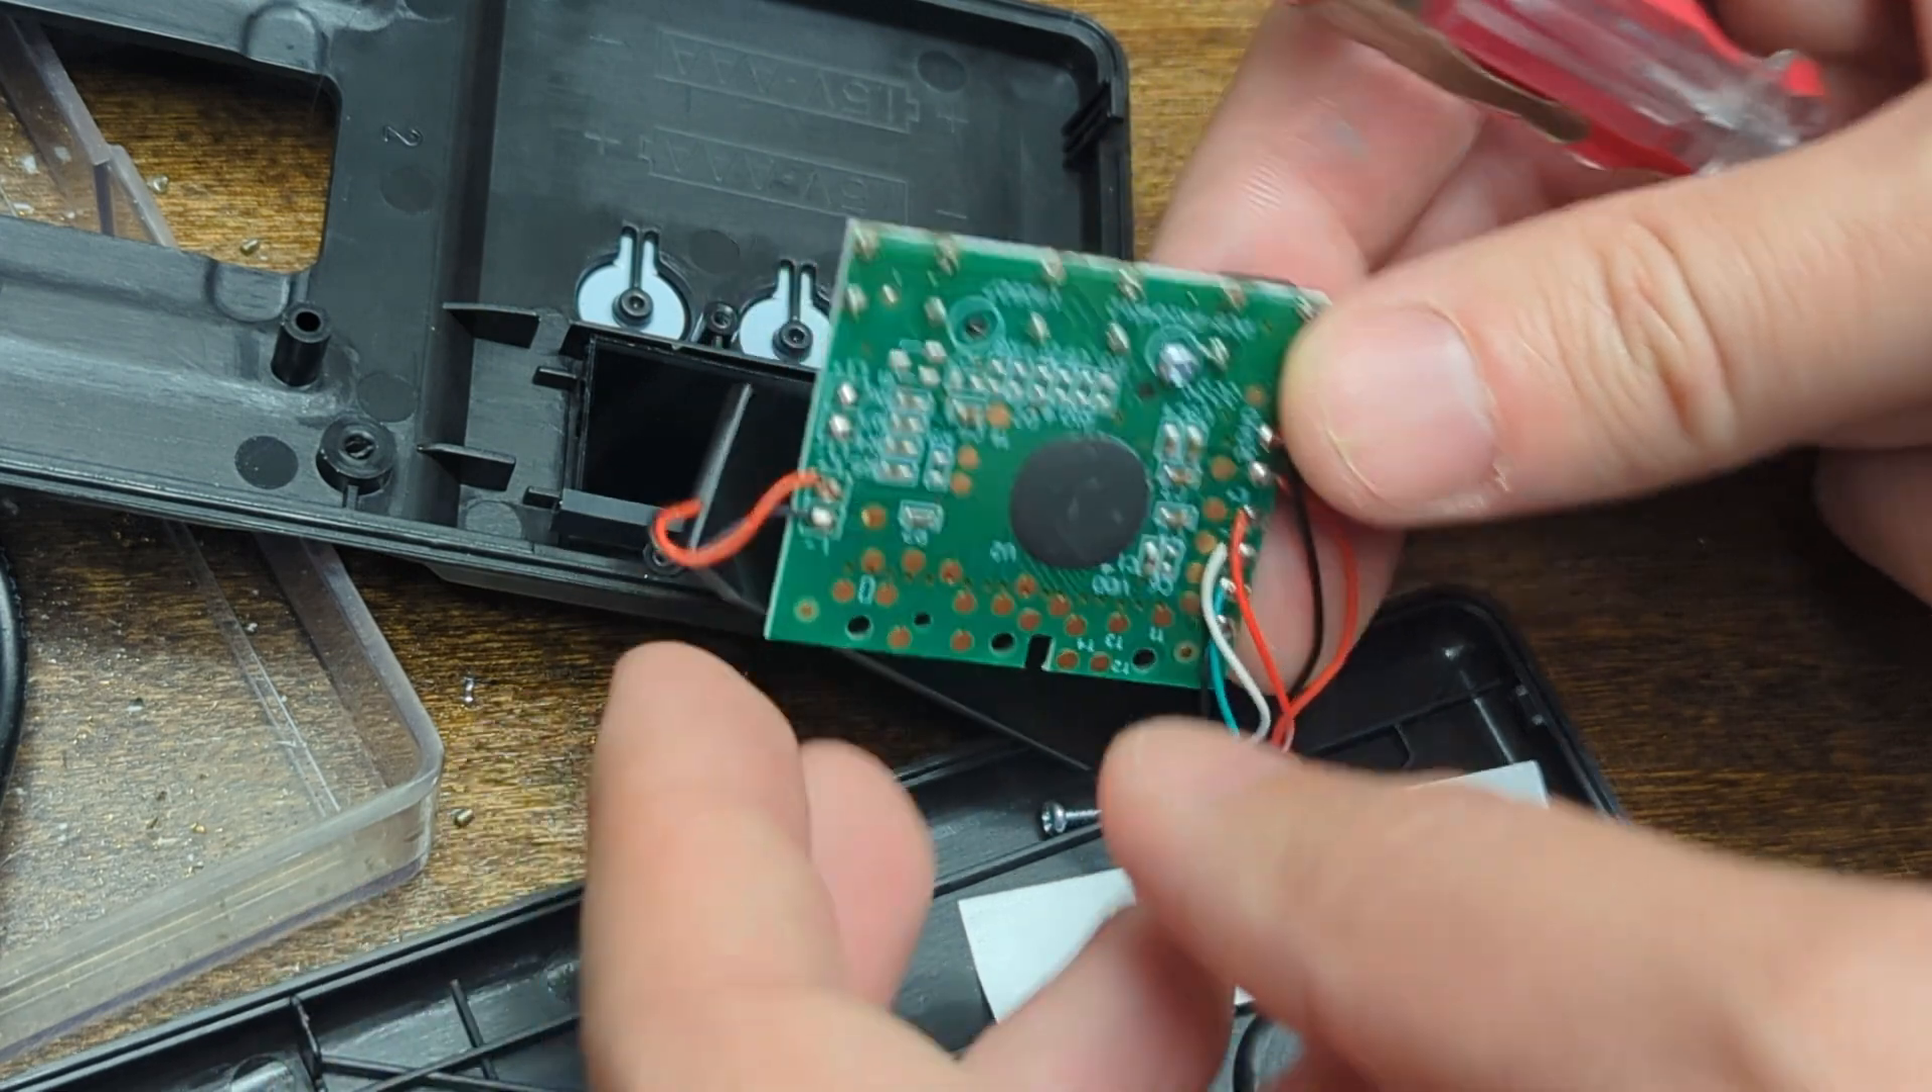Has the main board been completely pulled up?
Yes.